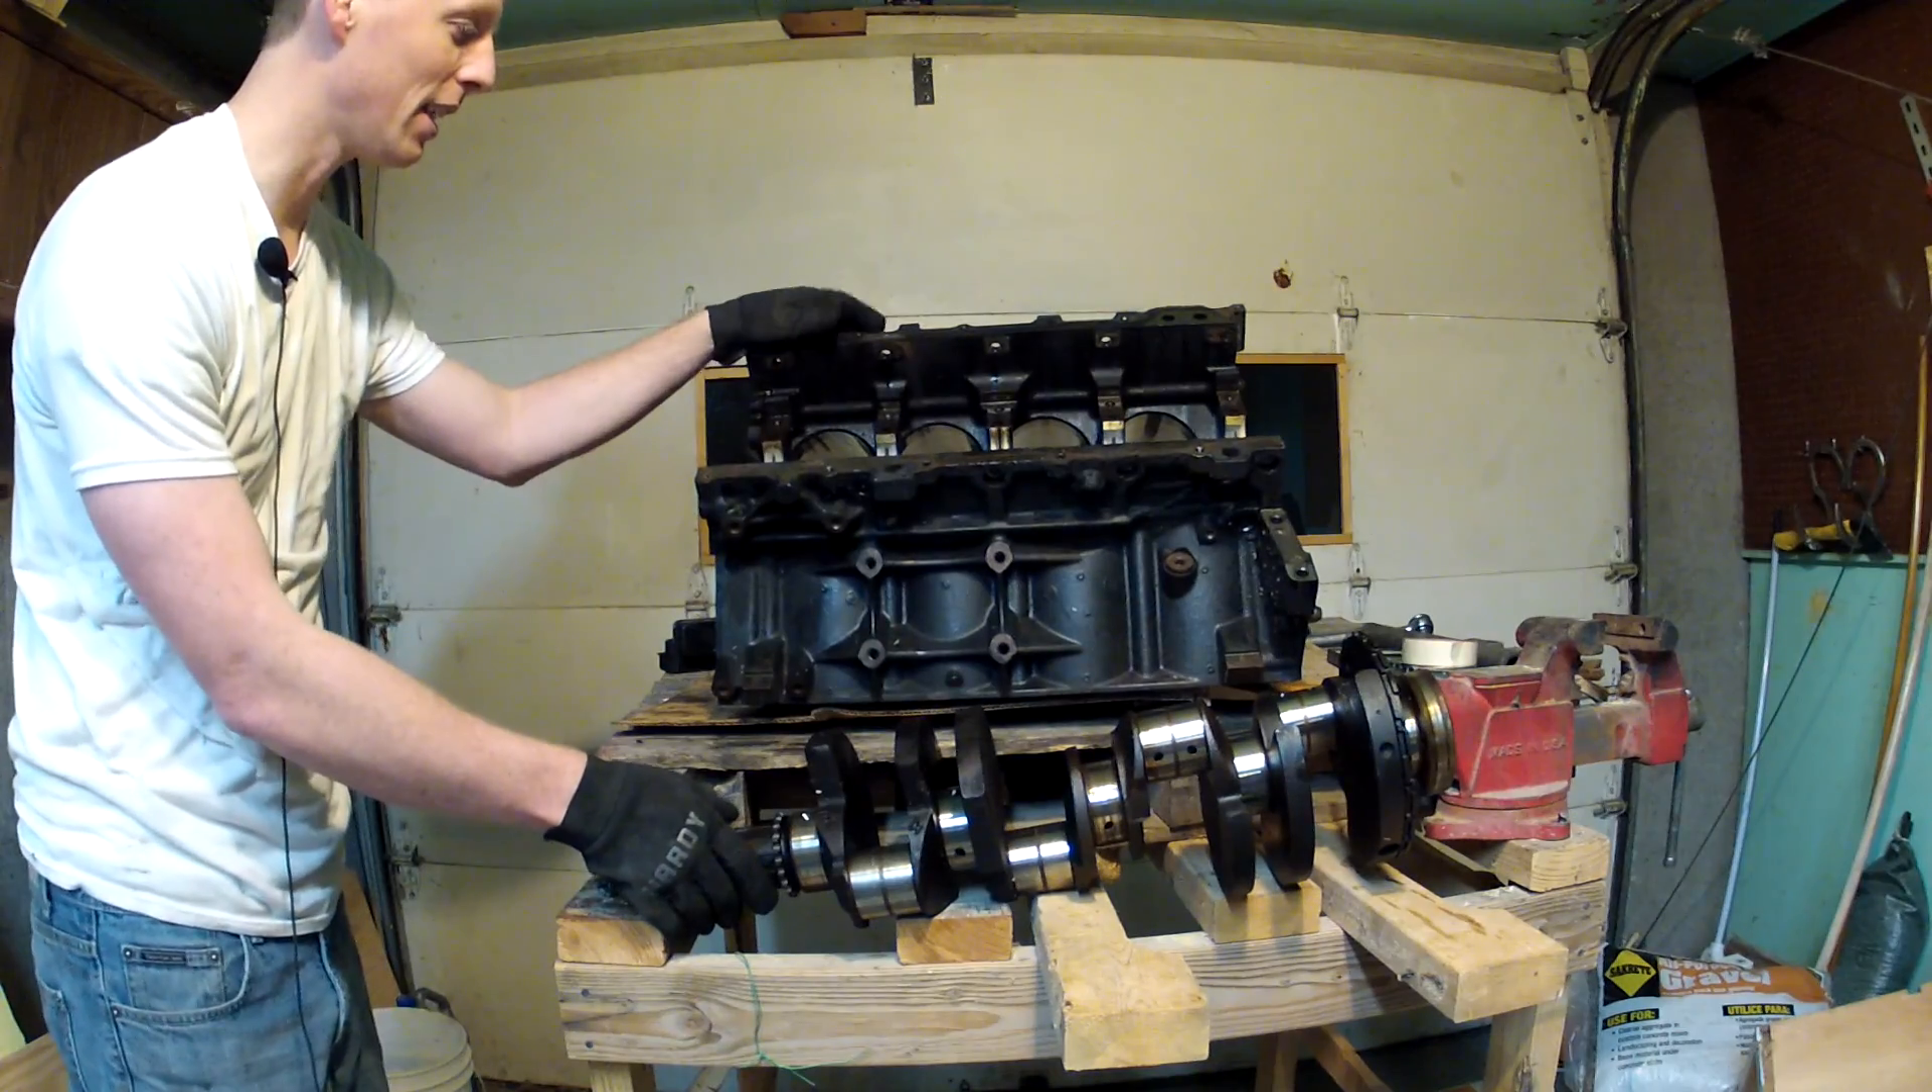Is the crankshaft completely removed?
Yes.